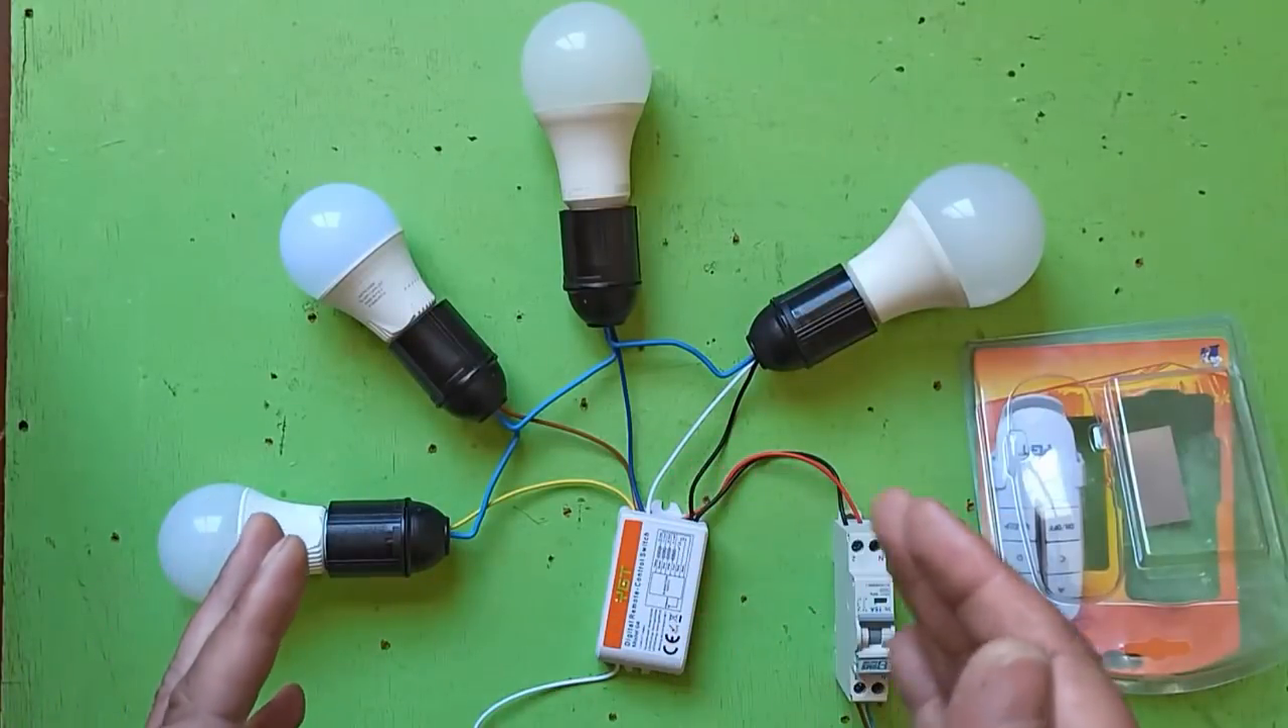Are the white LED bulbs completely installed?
Yes.